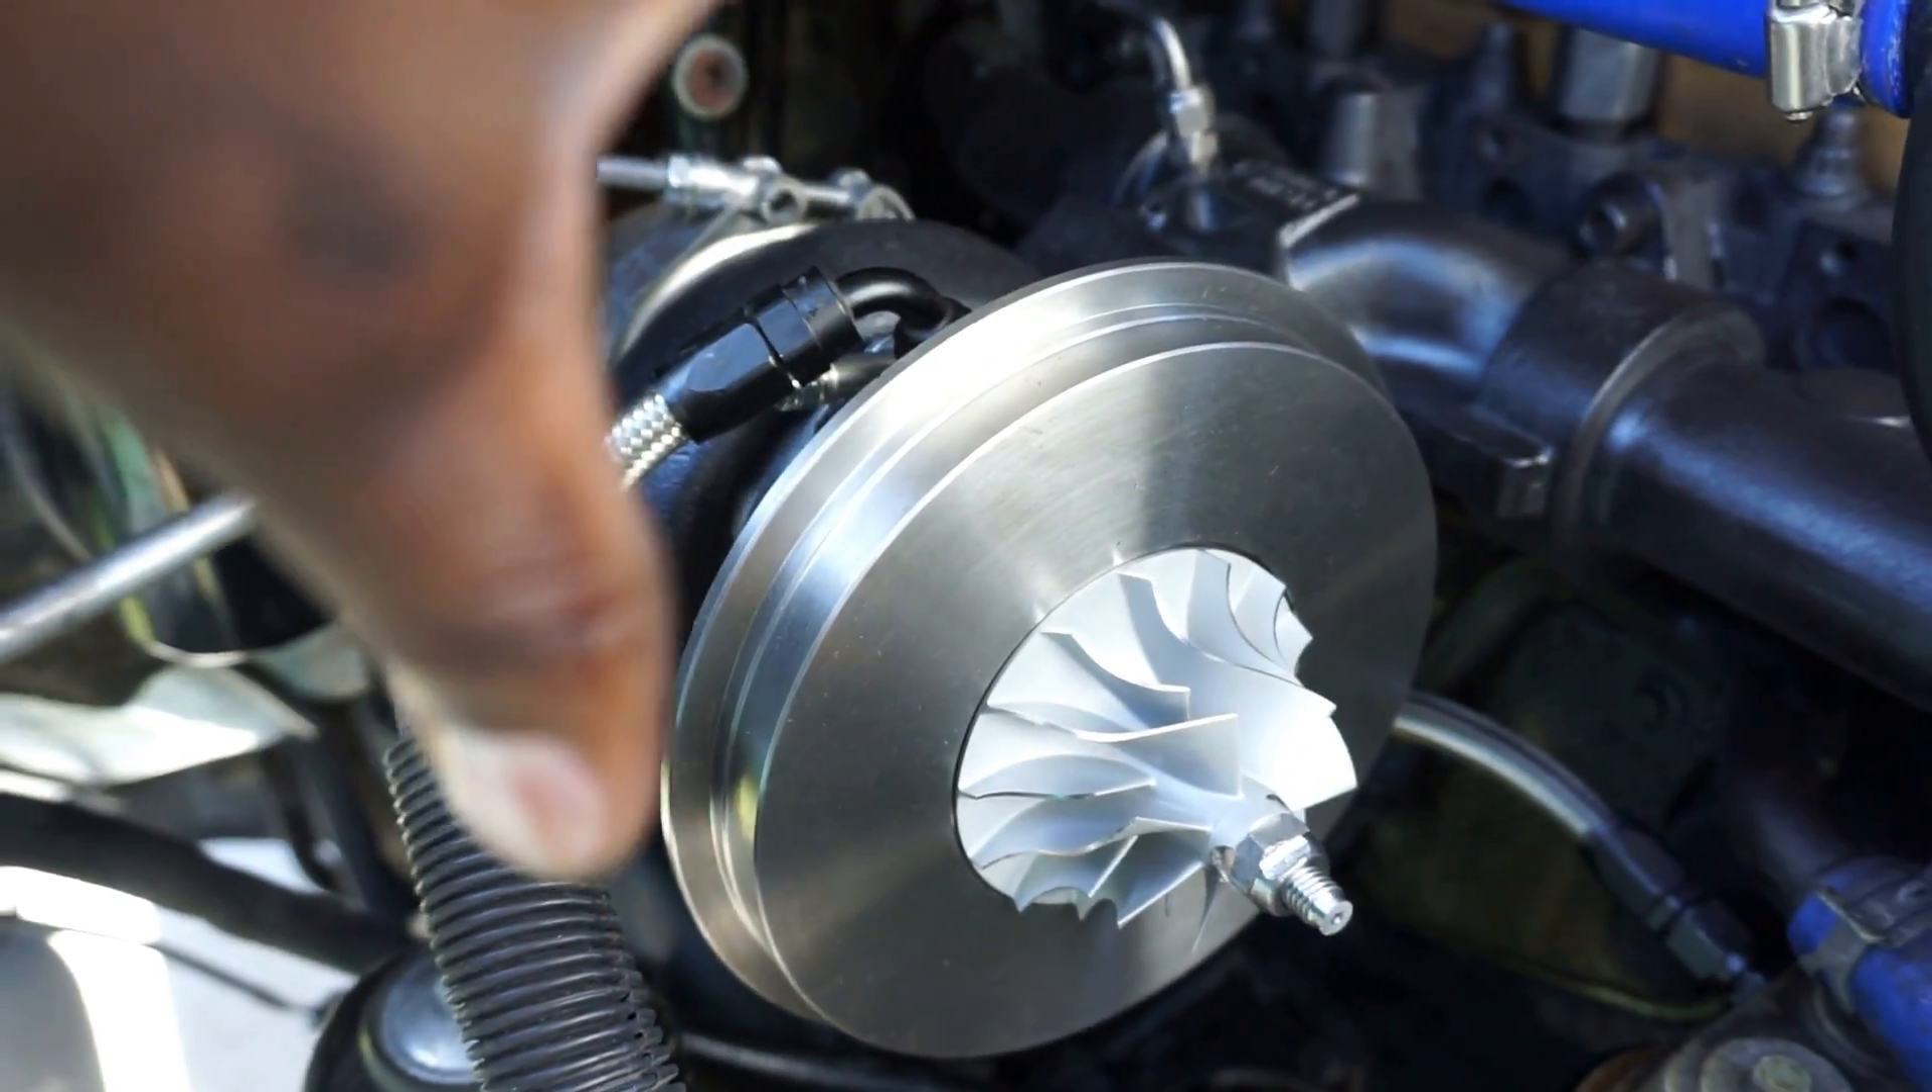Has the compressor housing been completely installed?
No.